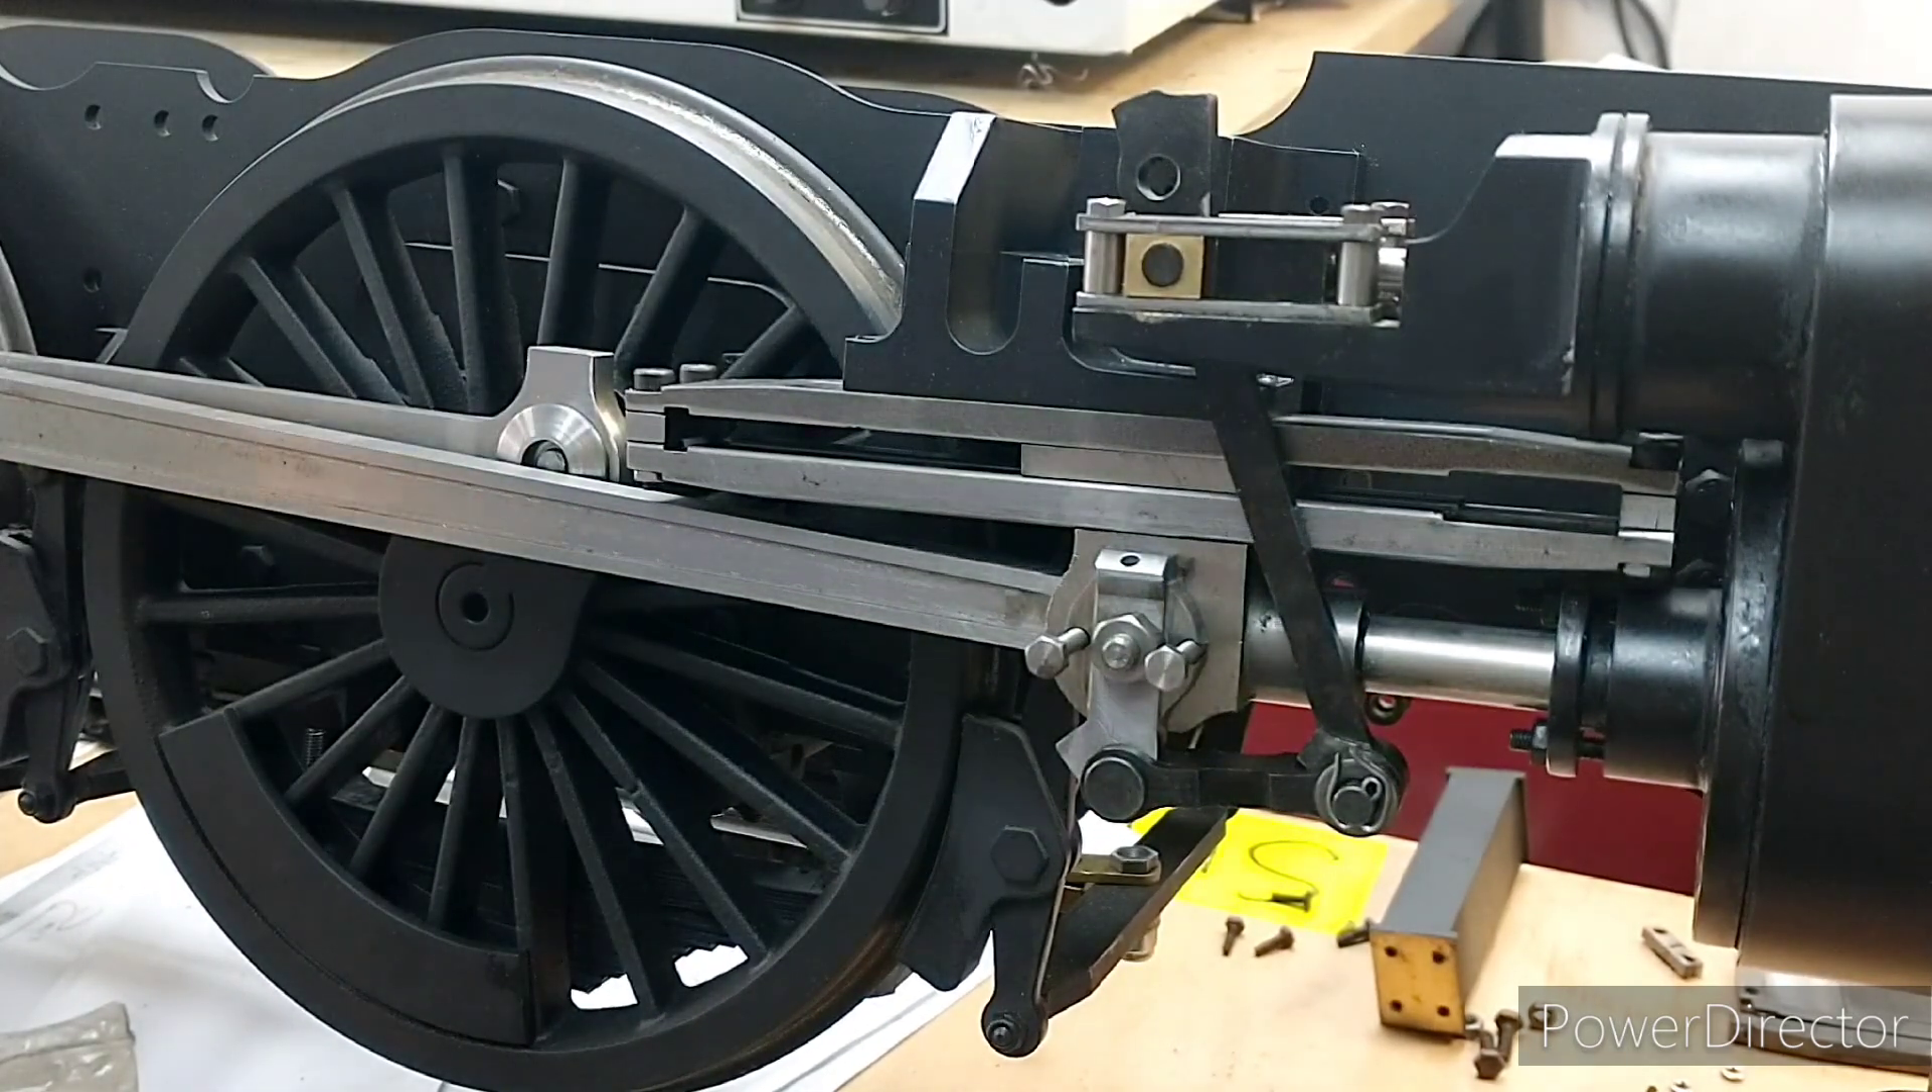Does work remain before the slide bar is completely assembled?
No.